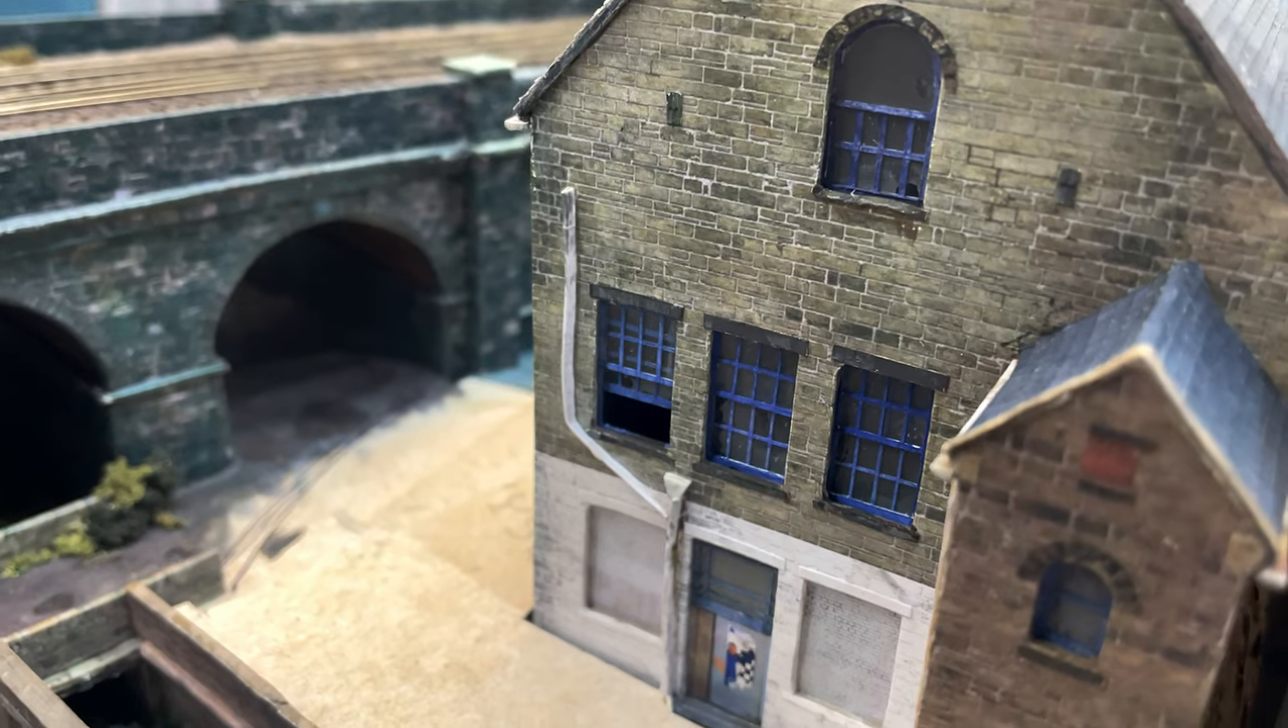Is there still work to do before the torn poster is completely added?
No.